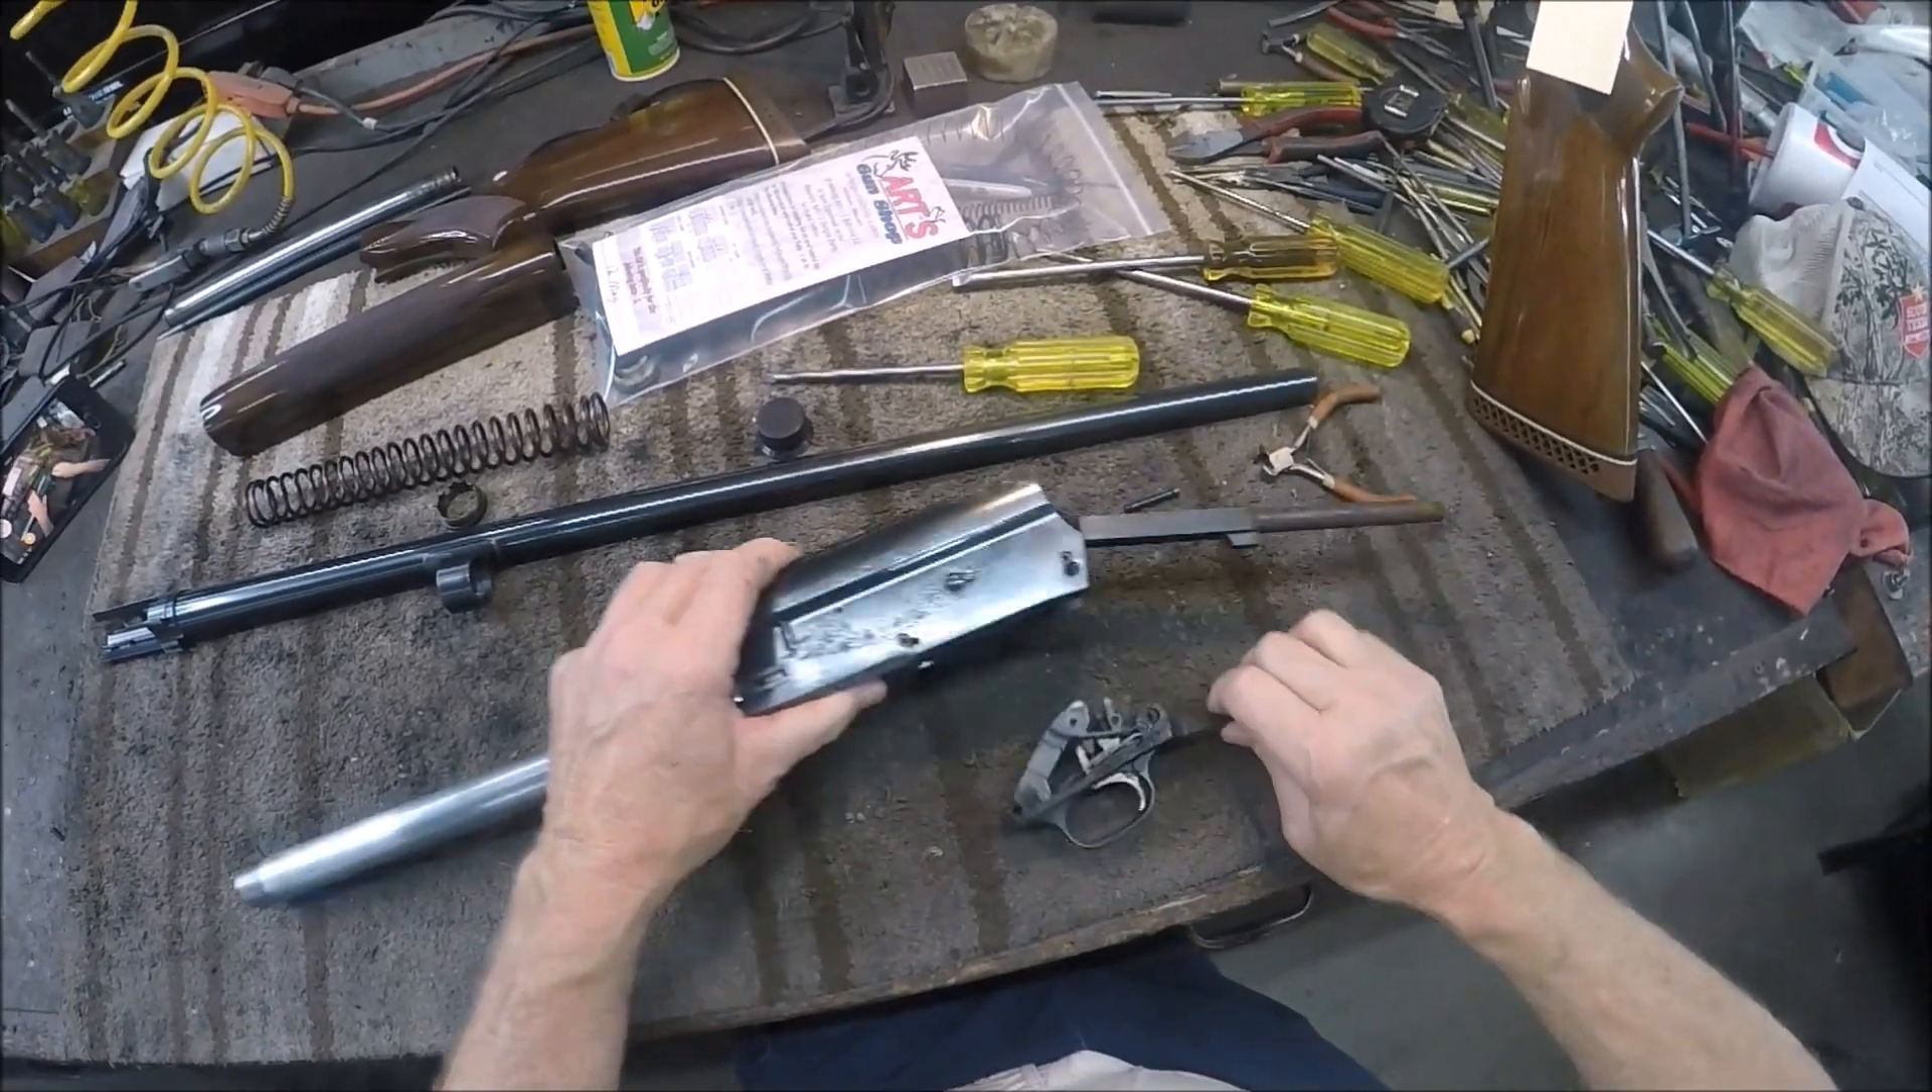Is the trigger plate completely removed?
Yes.